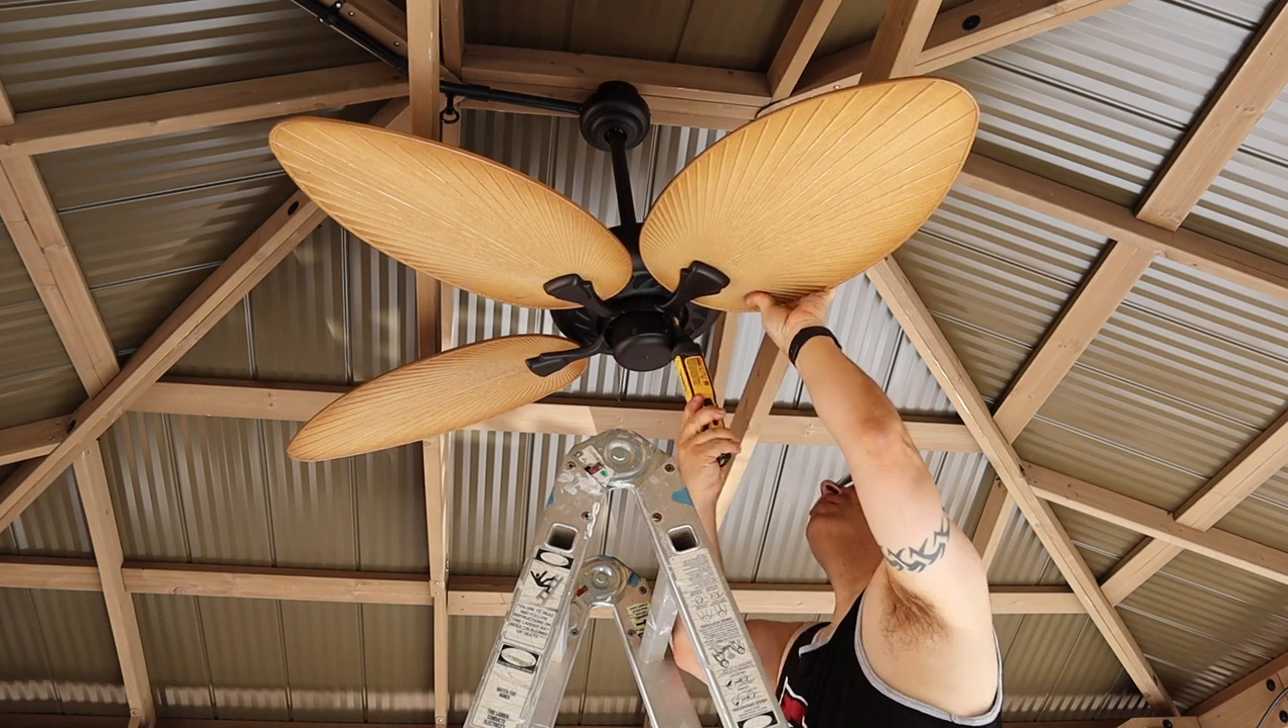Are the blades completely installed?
No.